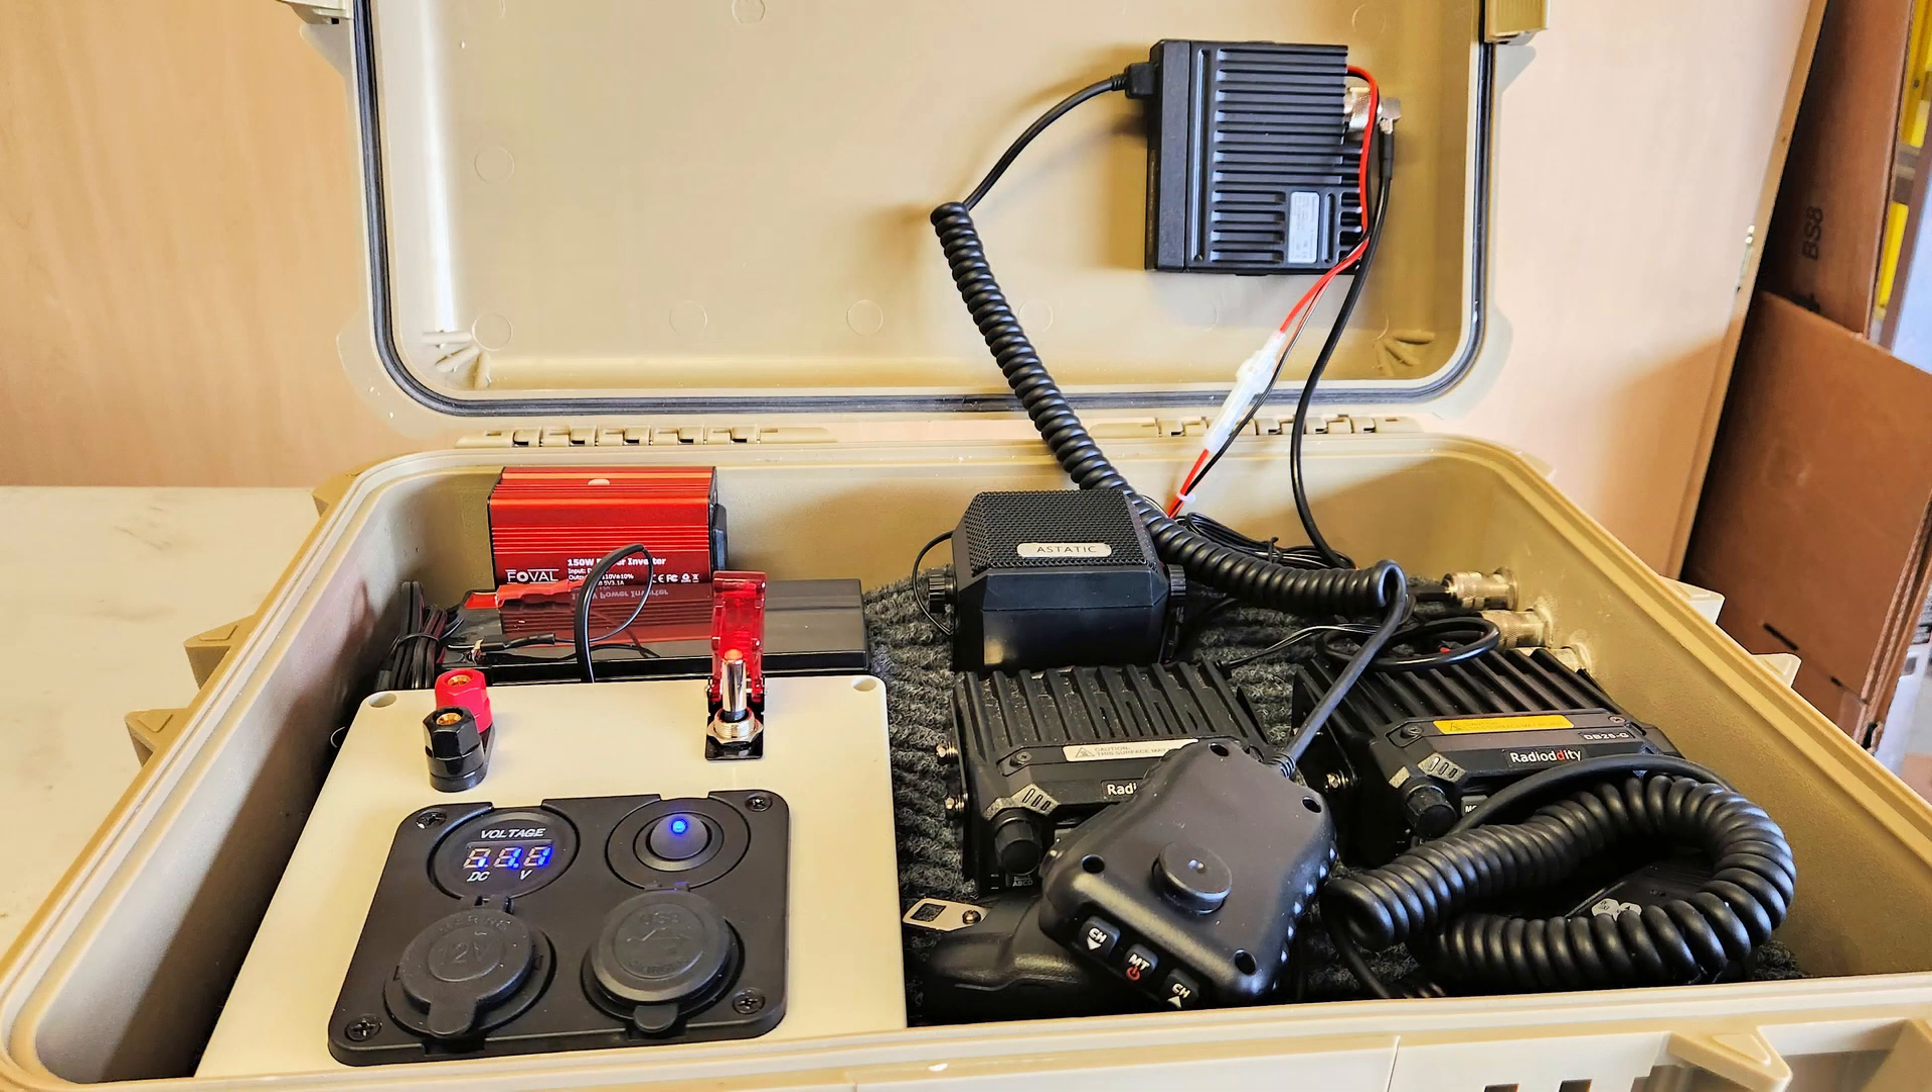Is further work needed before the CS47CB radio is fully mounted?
No.